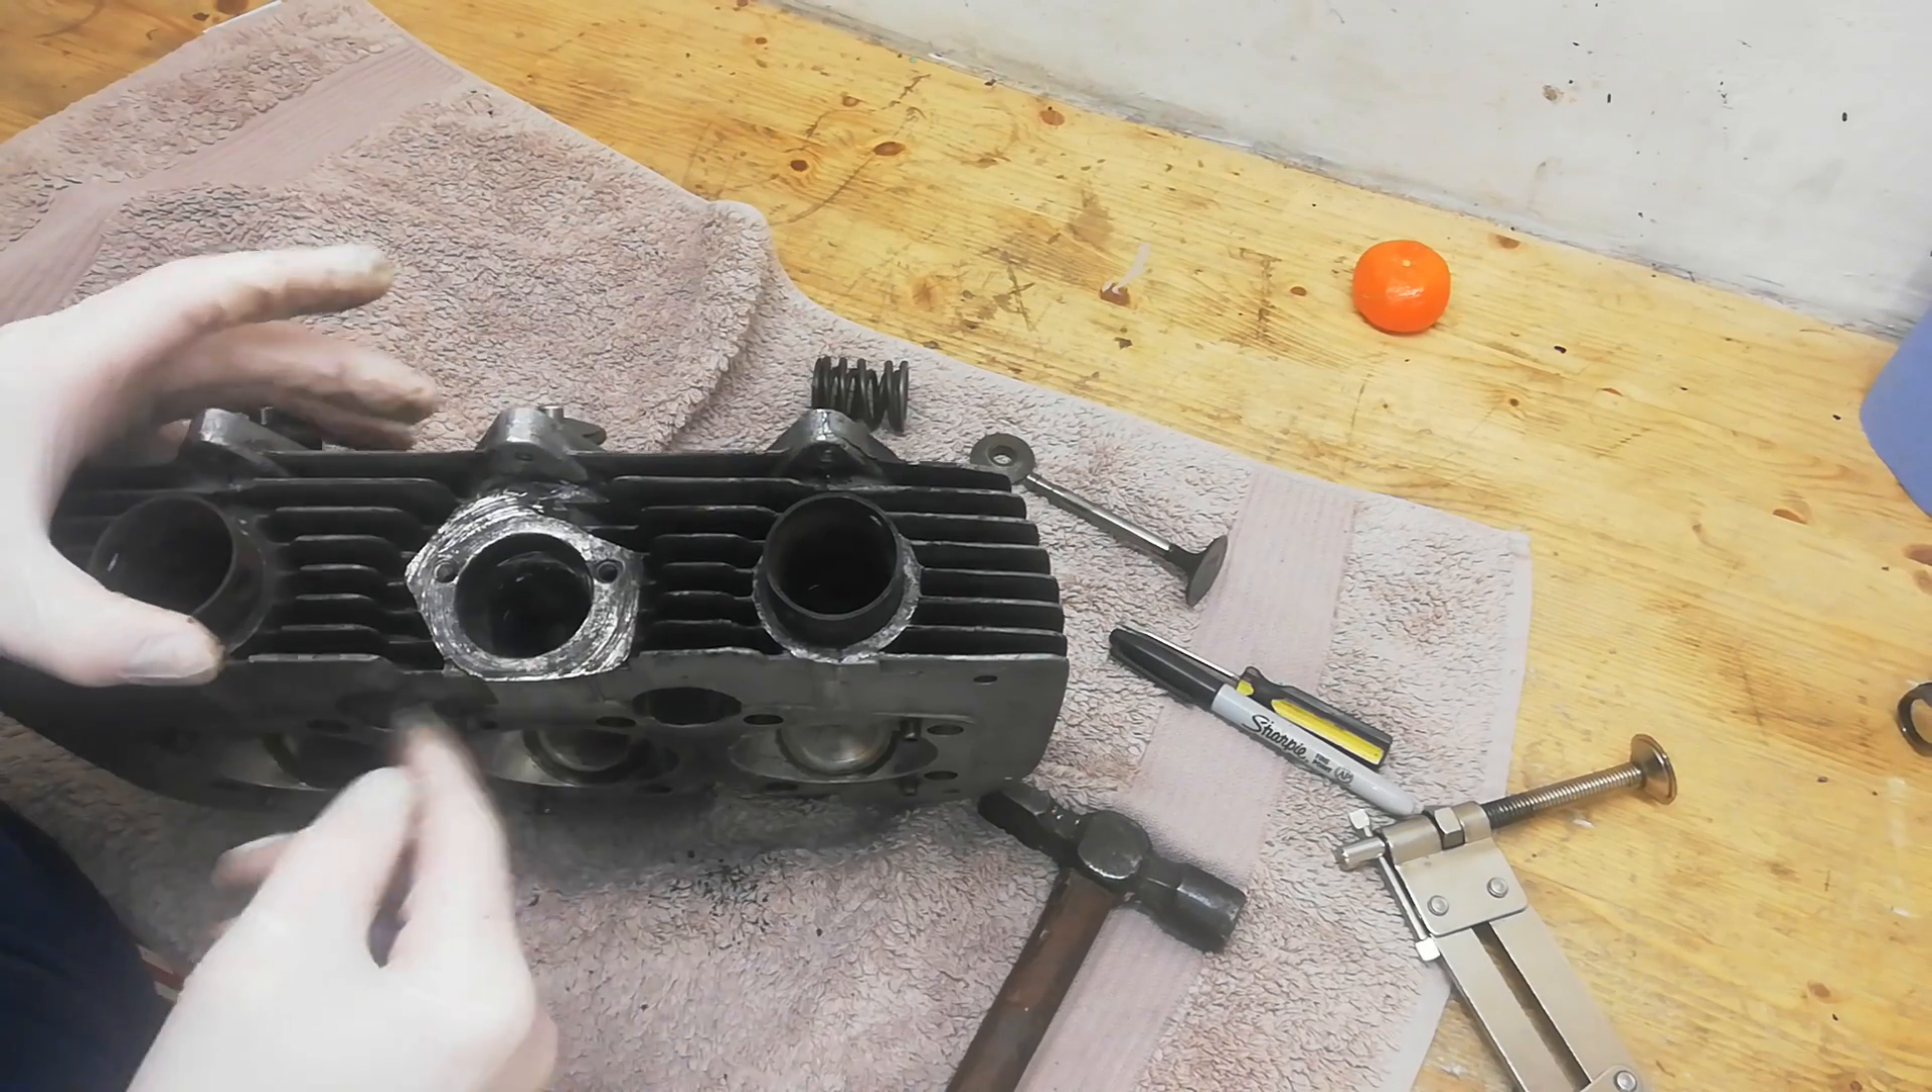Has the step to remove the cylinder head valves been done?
No.